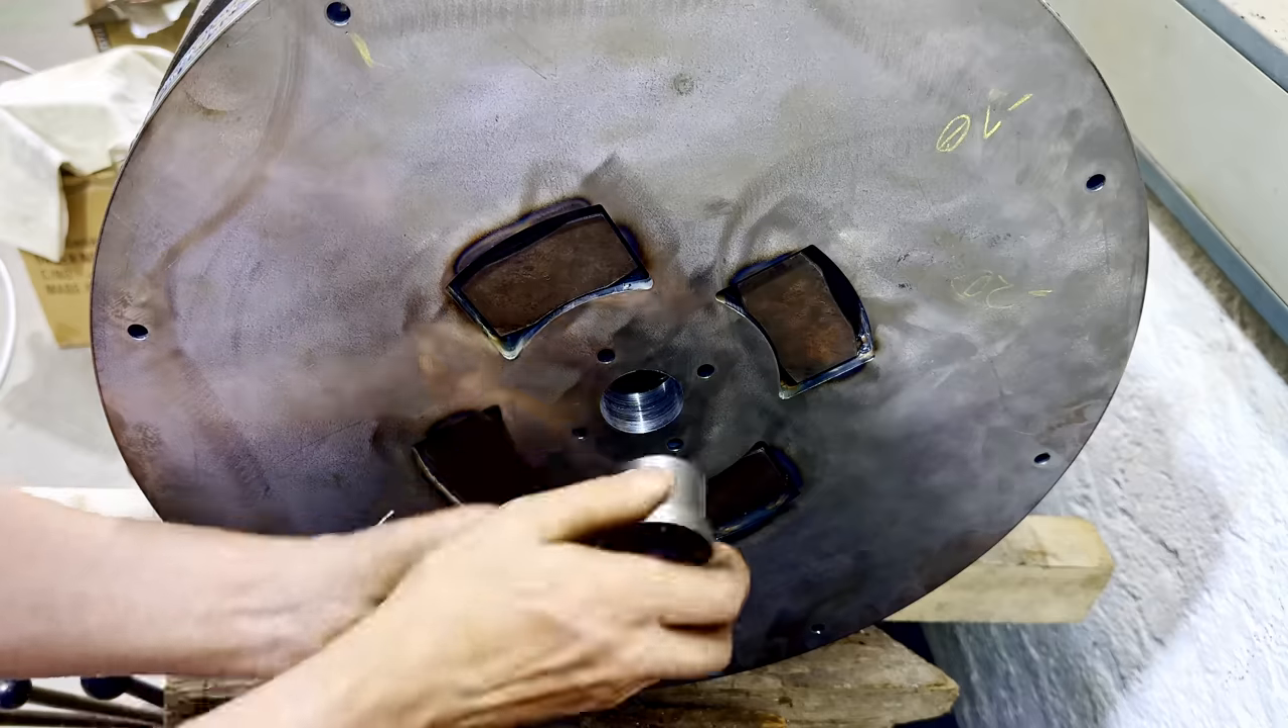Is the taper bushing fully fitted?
No.